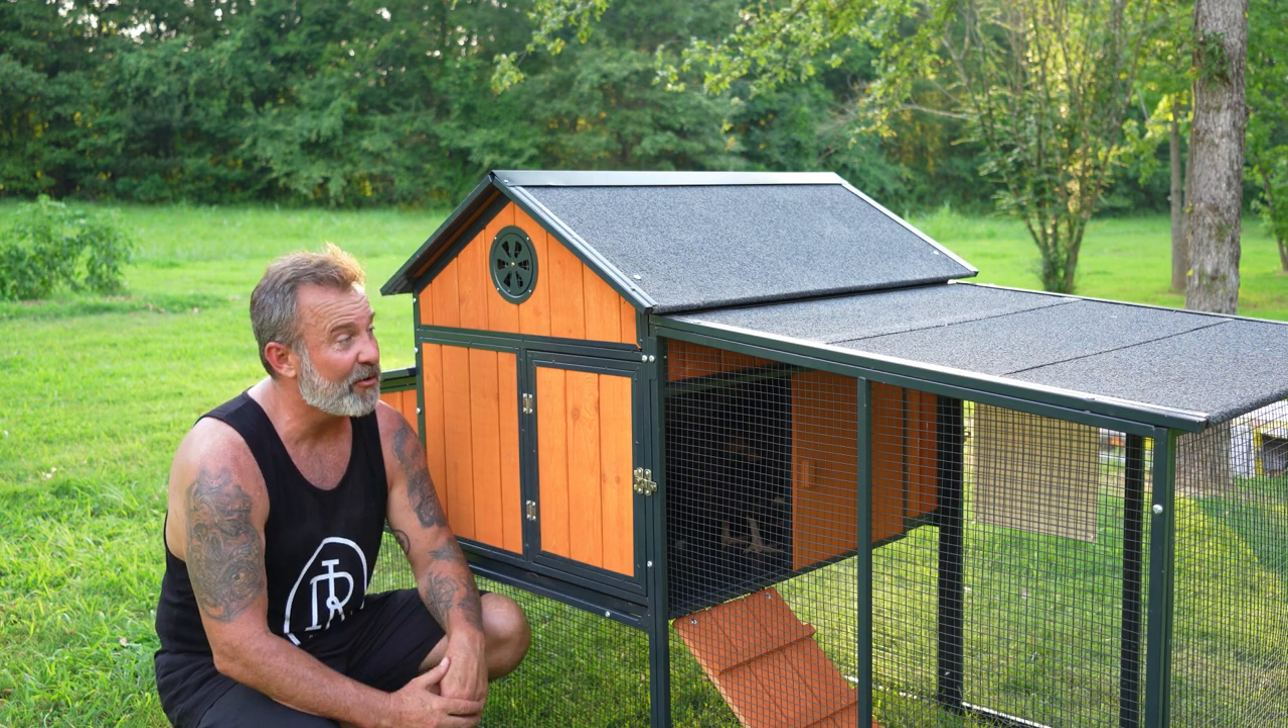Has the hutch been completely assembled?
Yes.